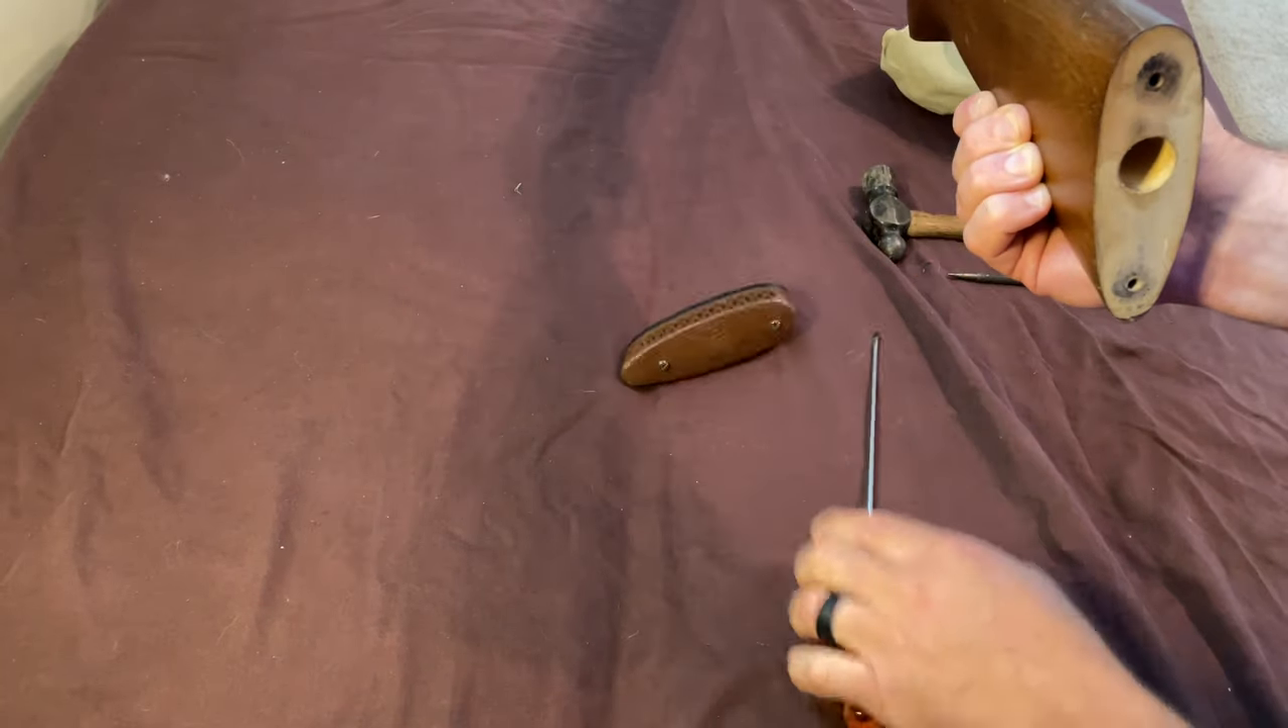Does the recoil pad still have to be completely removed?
No.